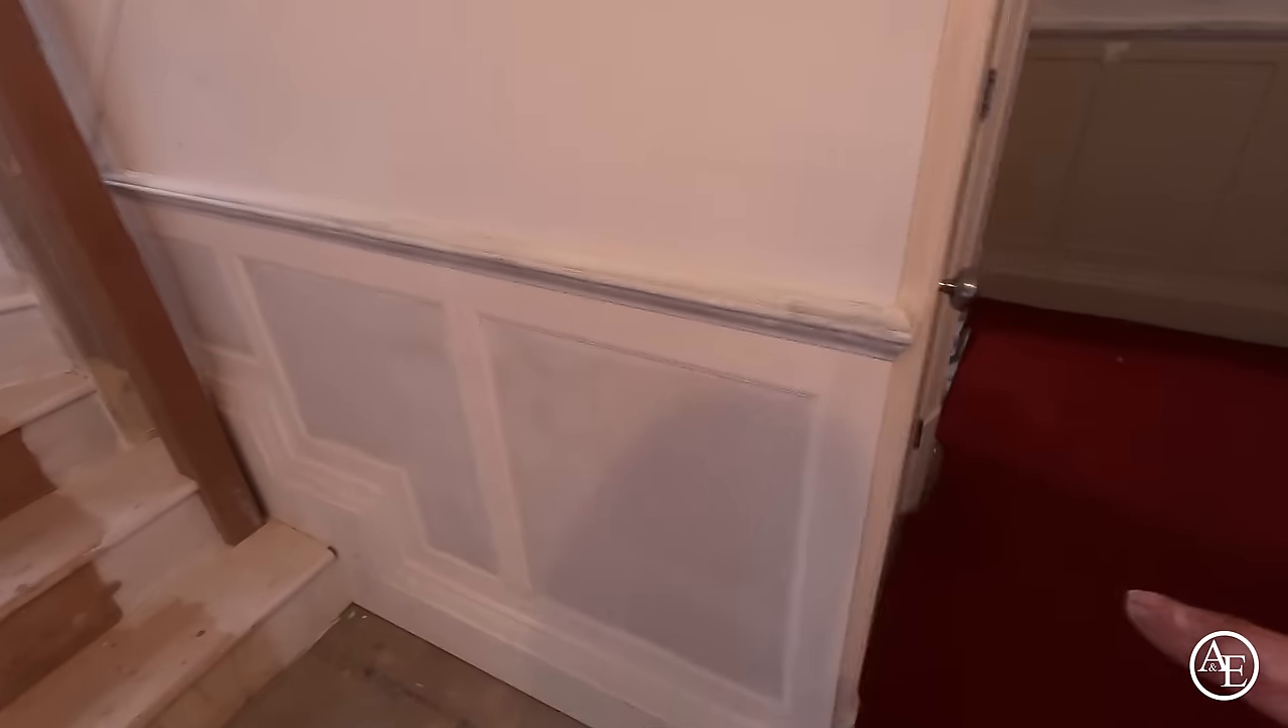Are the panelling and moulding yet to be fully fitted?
No.